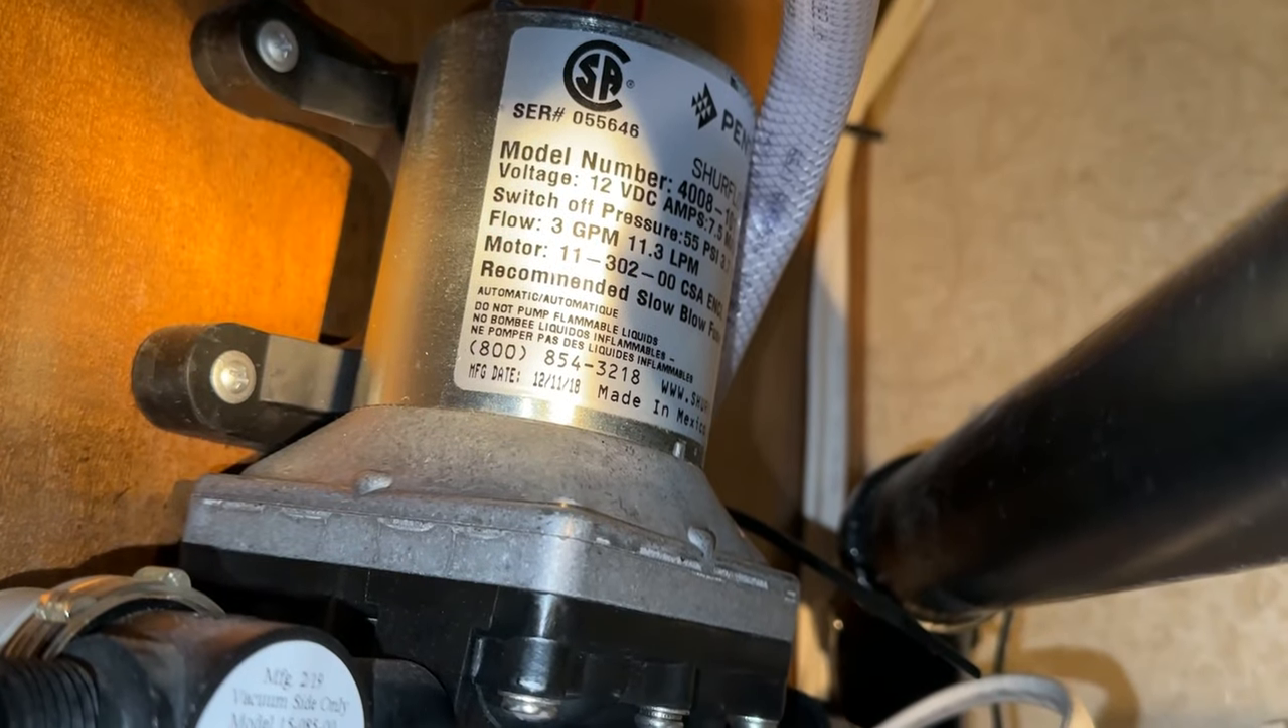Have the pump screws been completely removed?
No.